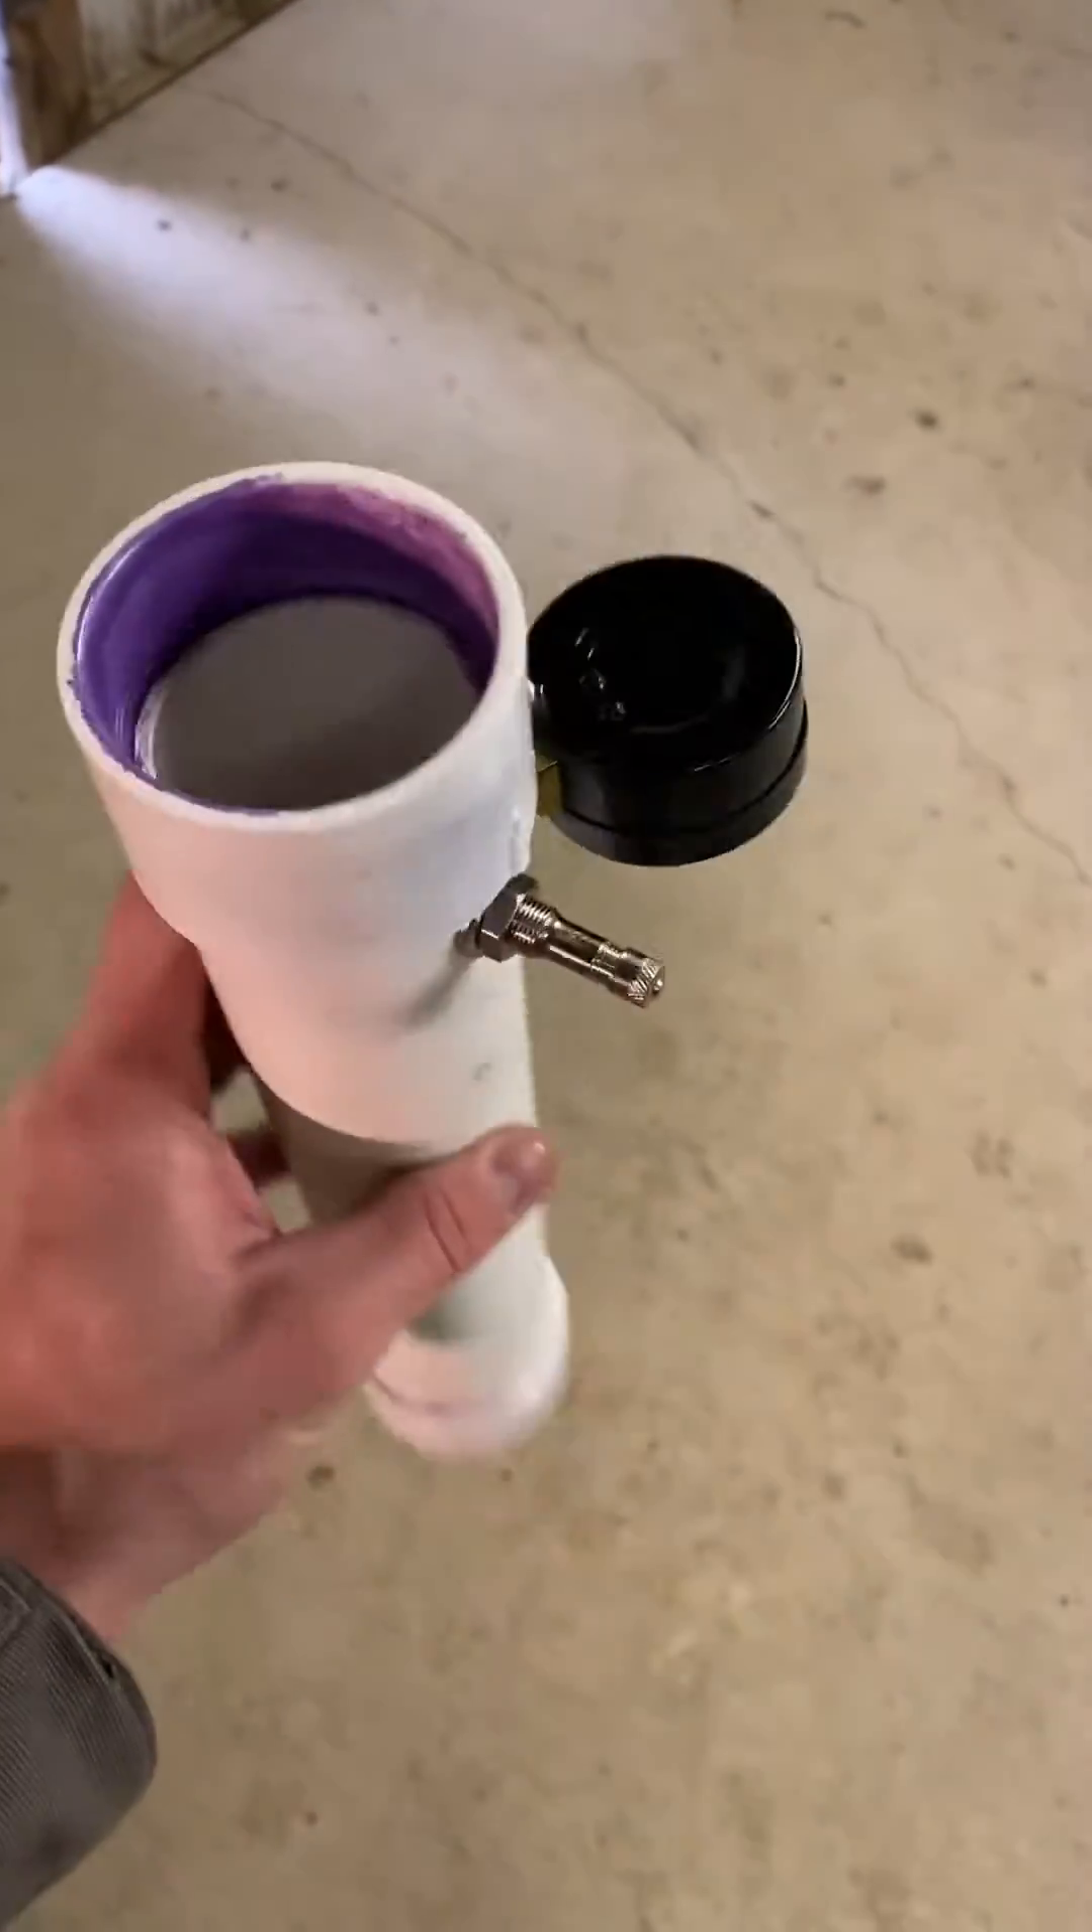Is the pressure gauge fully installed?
Yes.